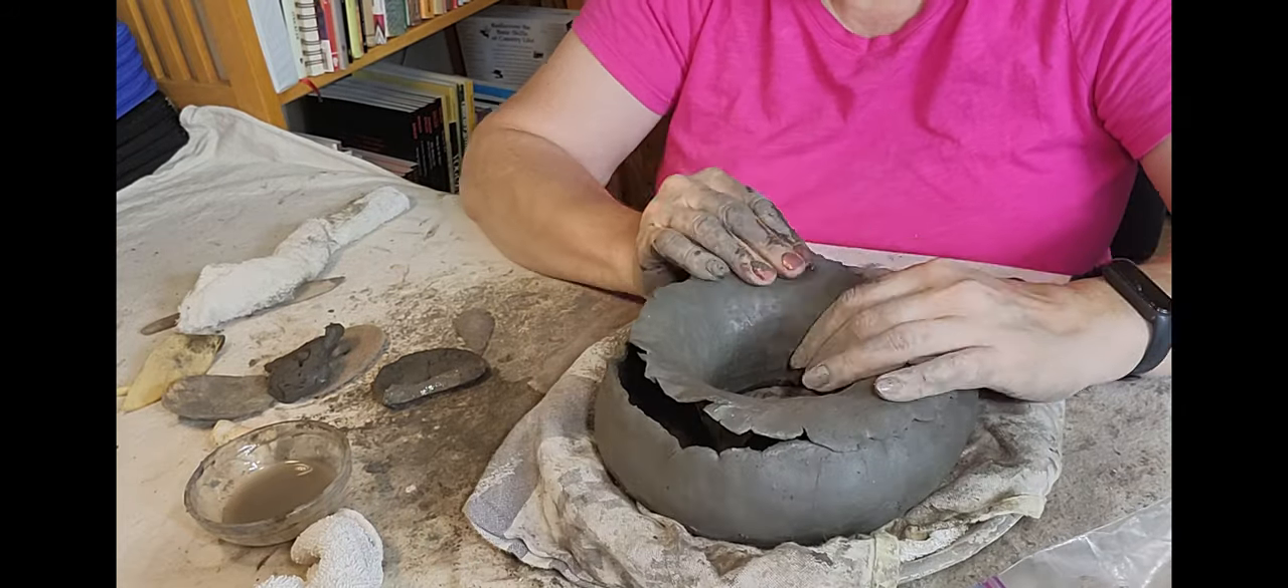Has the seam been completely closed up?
No.